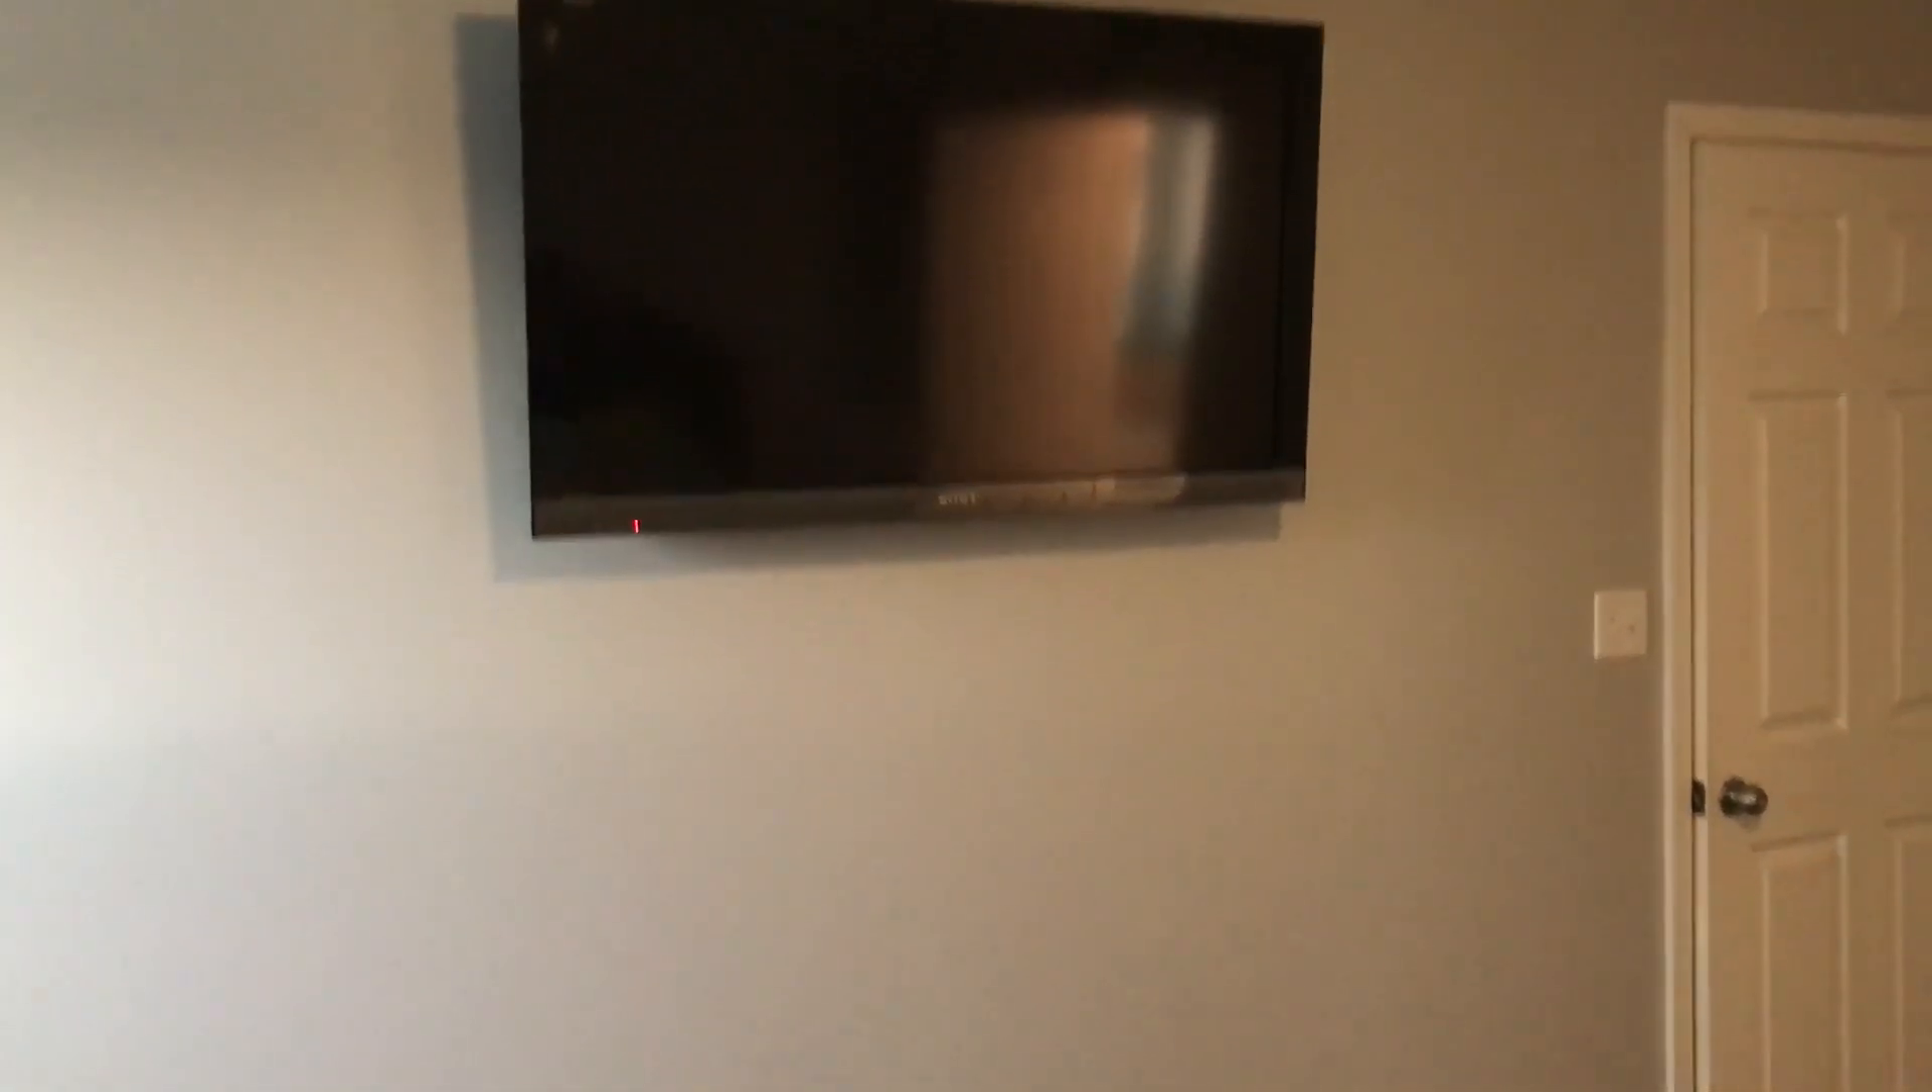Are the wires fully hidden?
Yes.